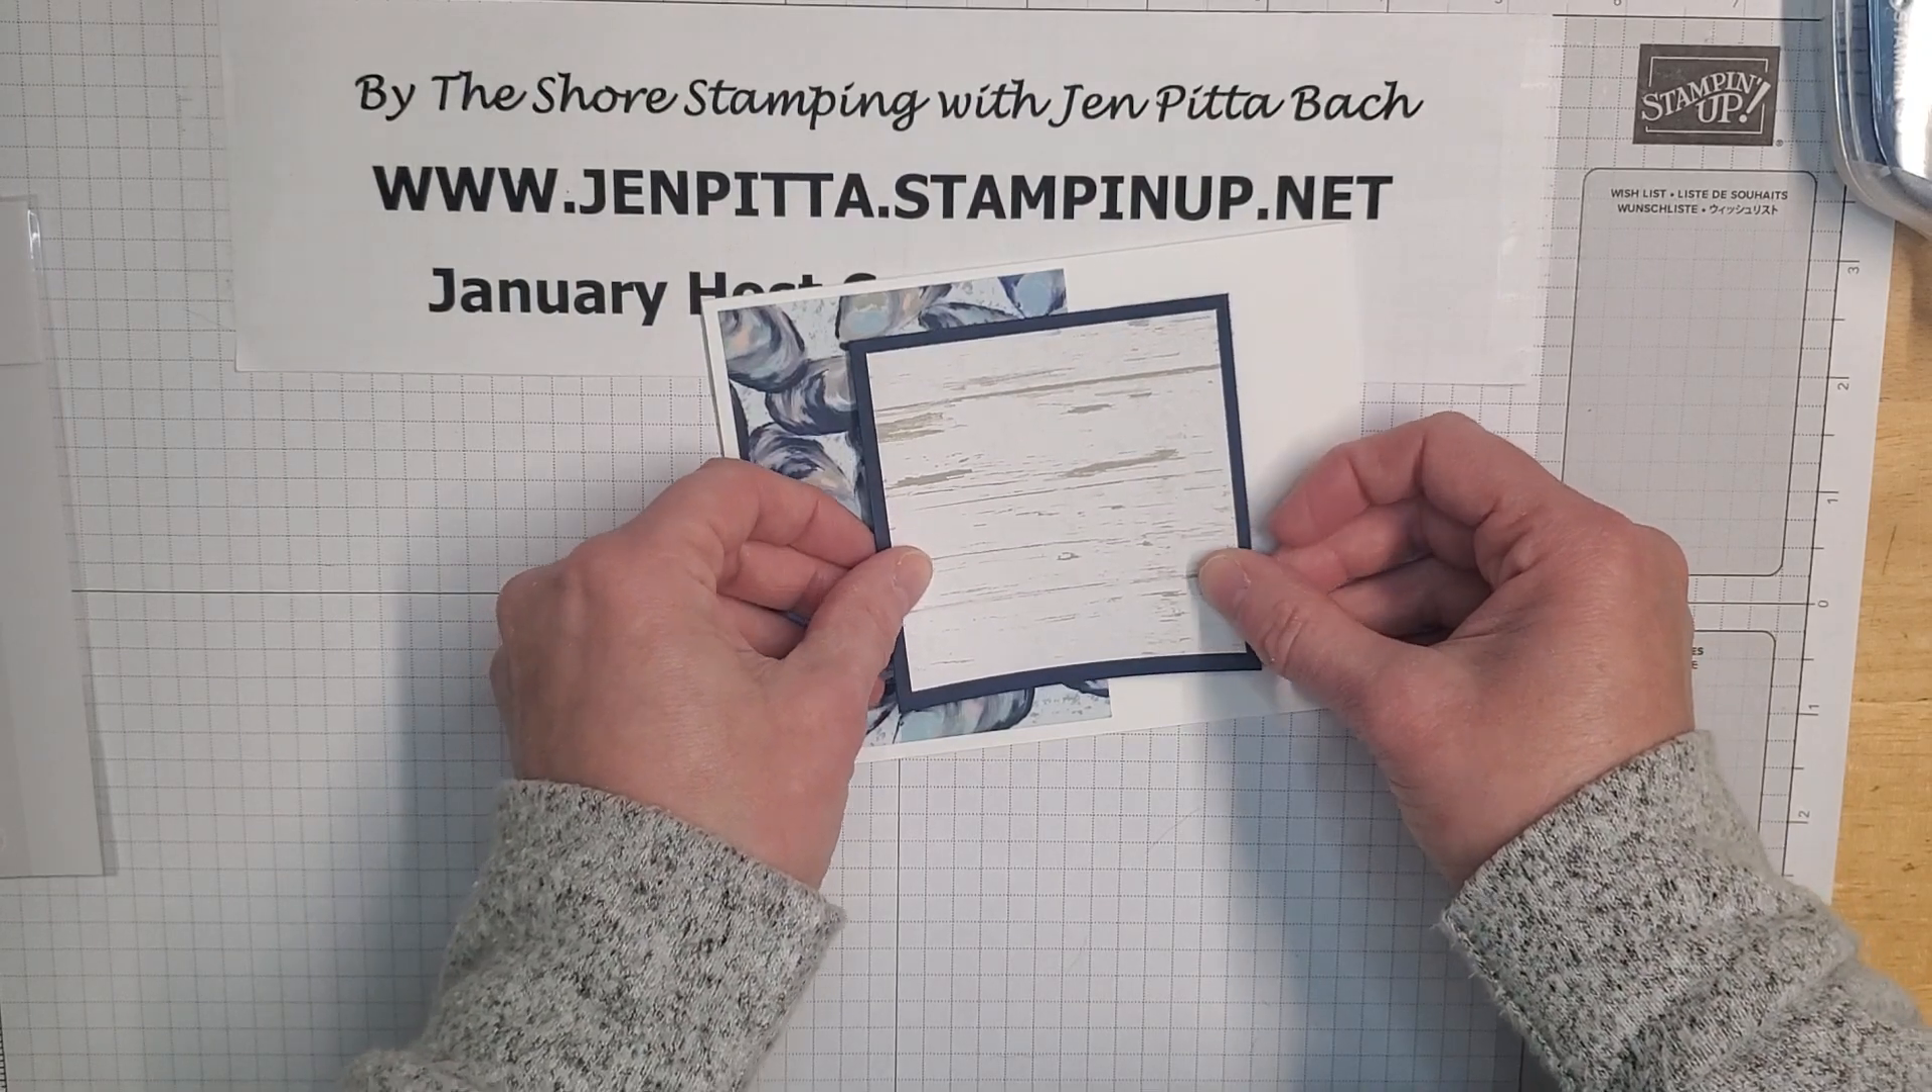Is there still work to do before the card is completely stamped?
Yes.